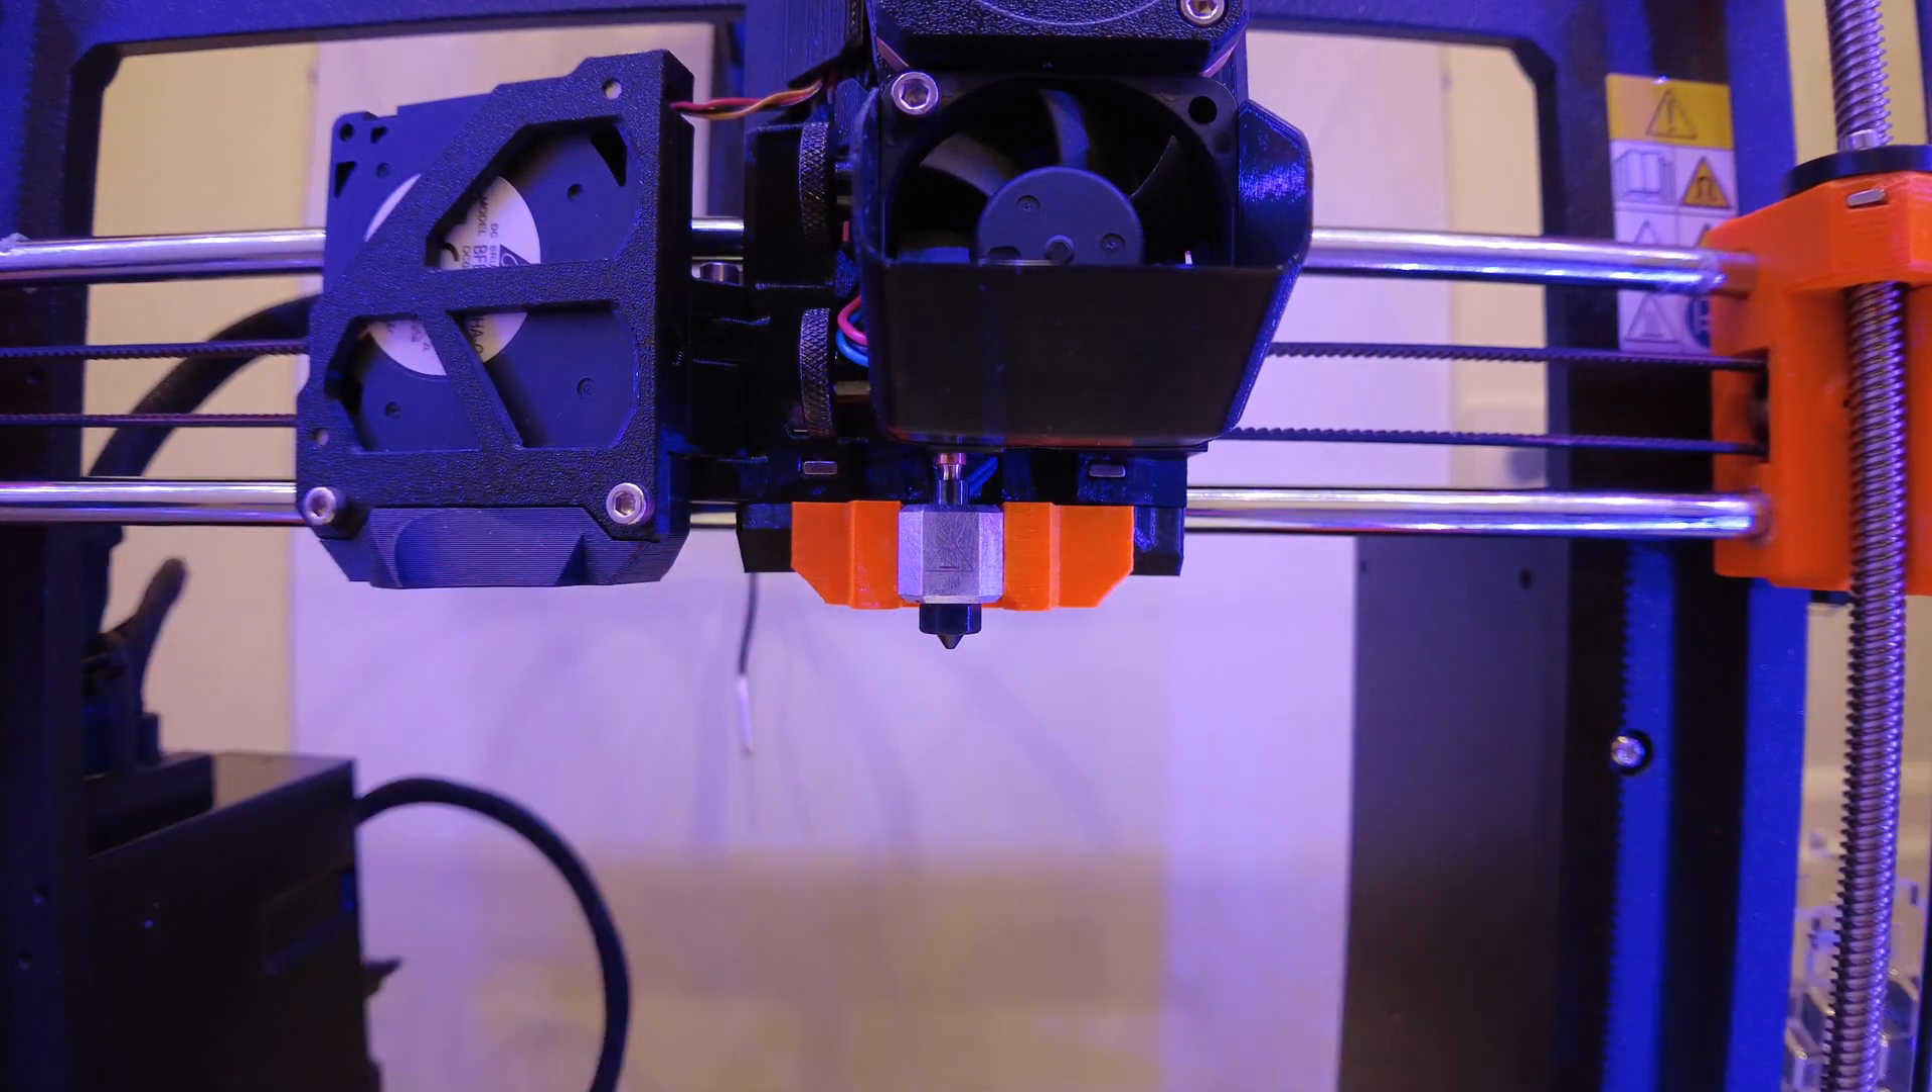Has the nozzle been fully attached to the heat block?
Yes.